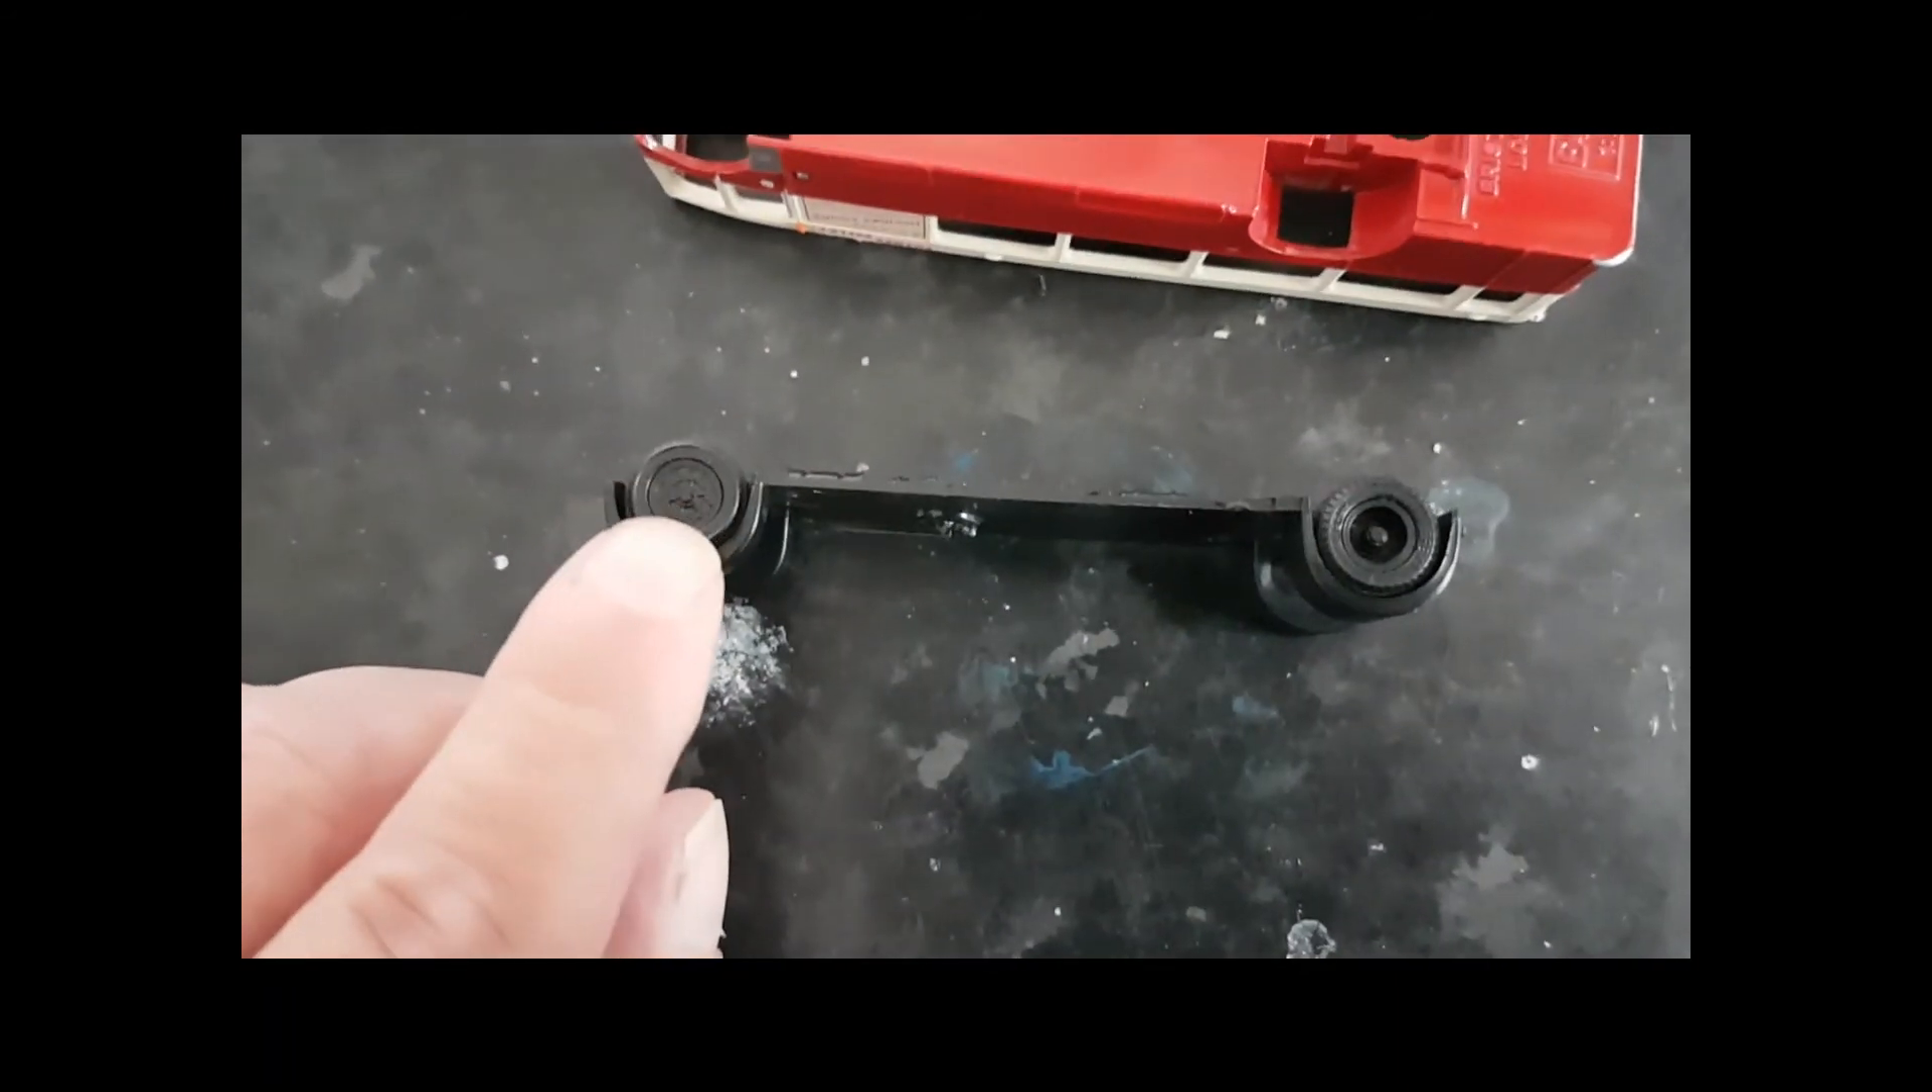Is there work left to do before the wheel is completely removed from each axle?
Yes.